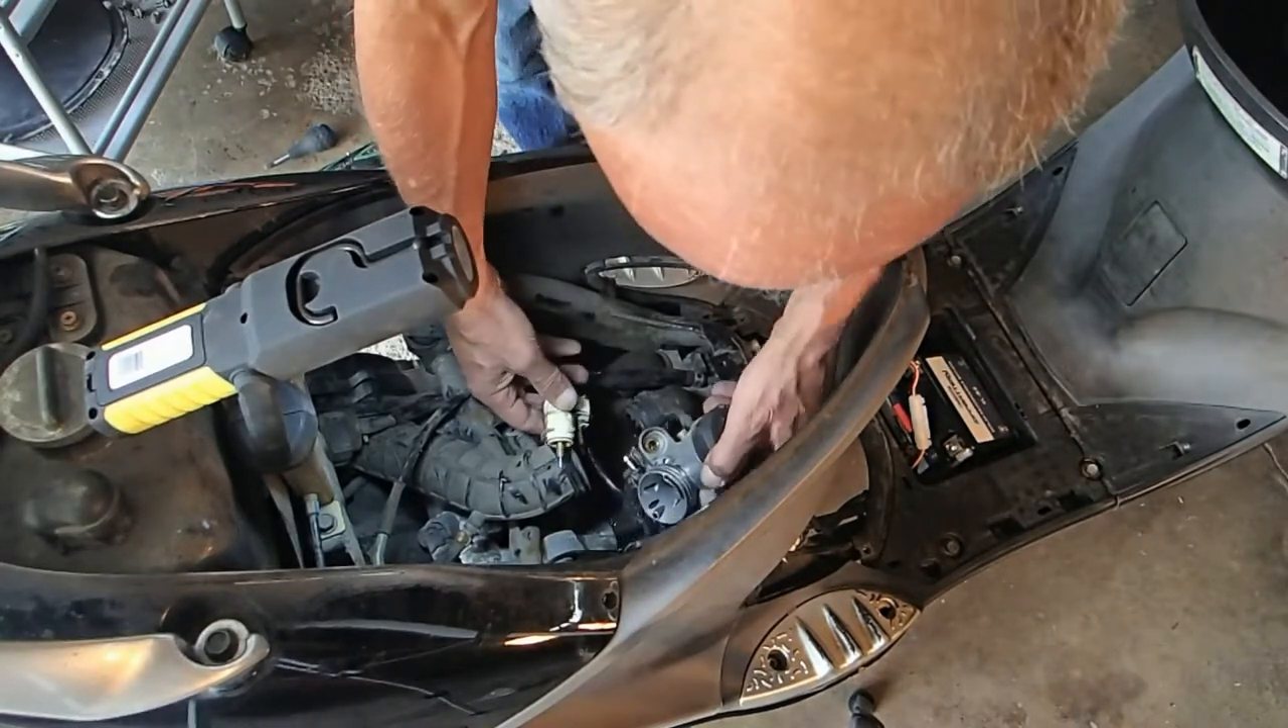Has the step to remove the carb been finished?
No.